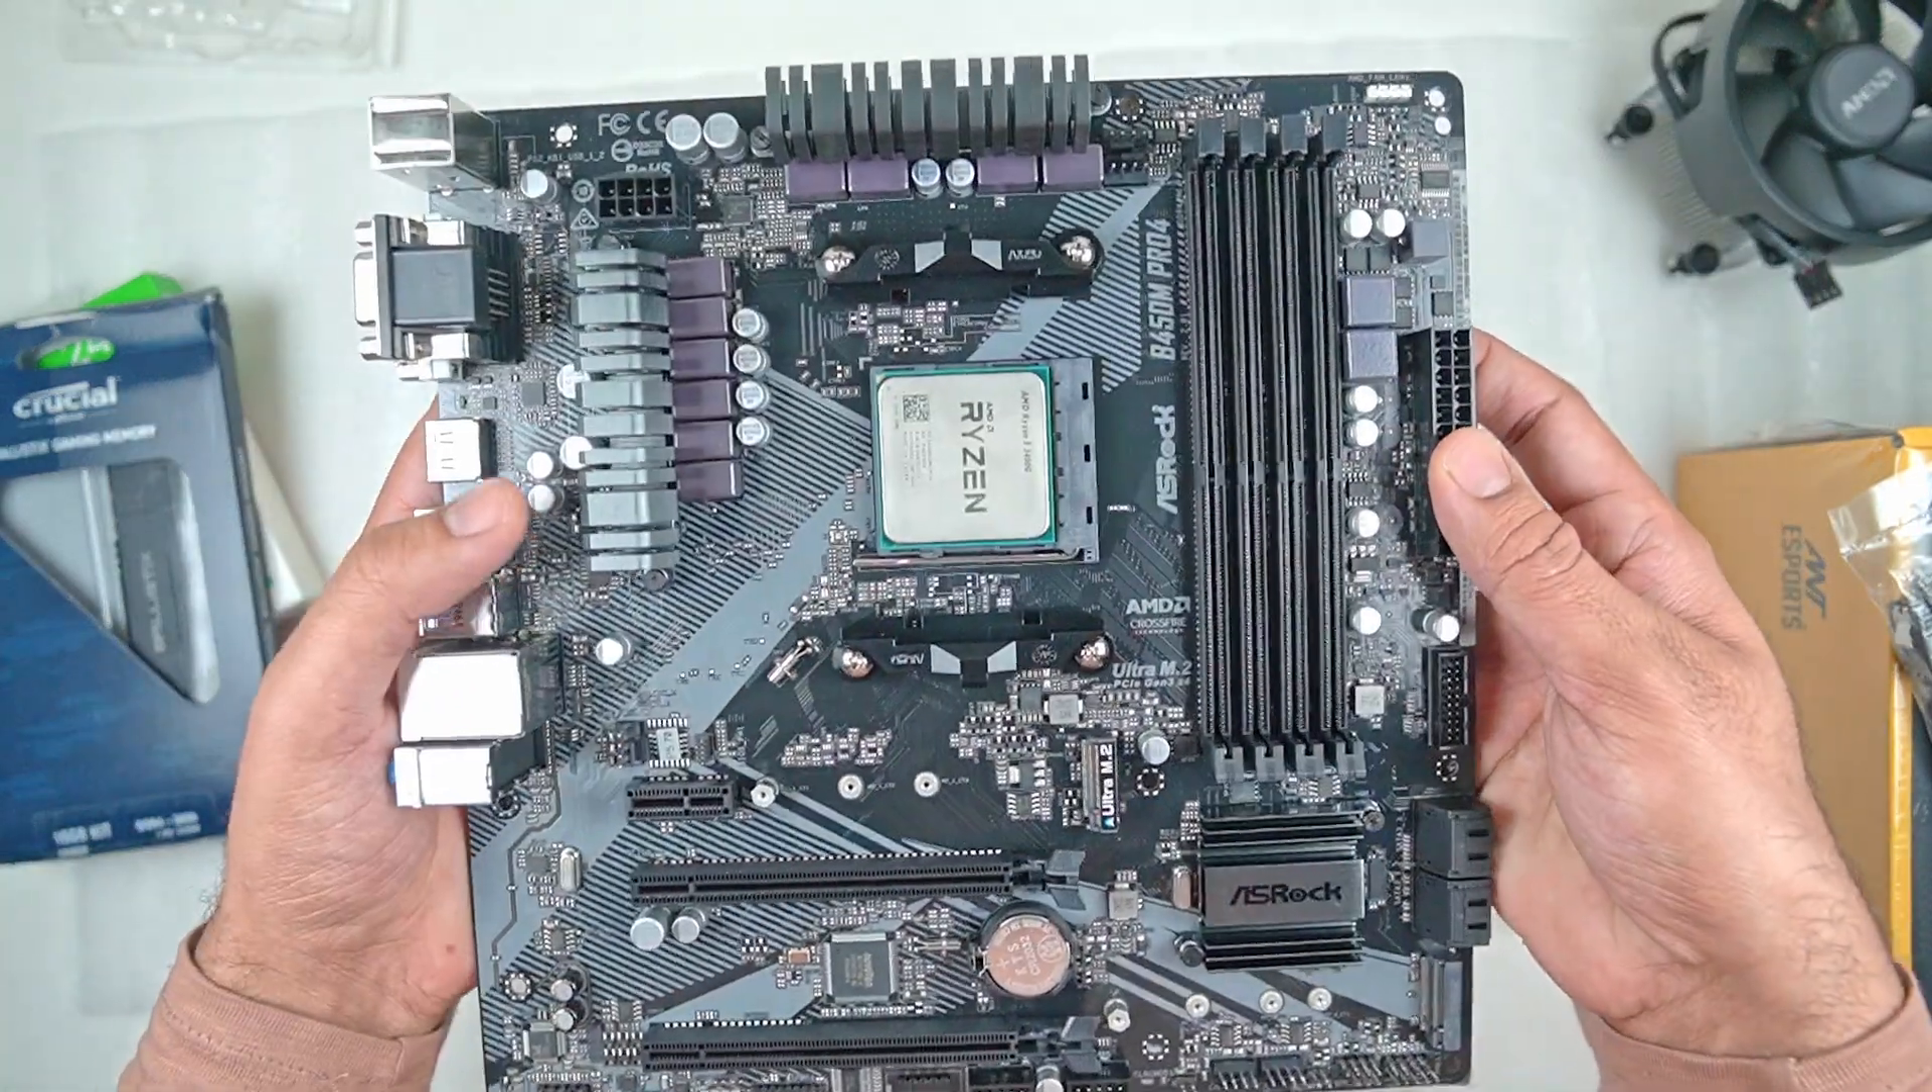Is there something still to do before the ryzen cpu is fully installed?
No.